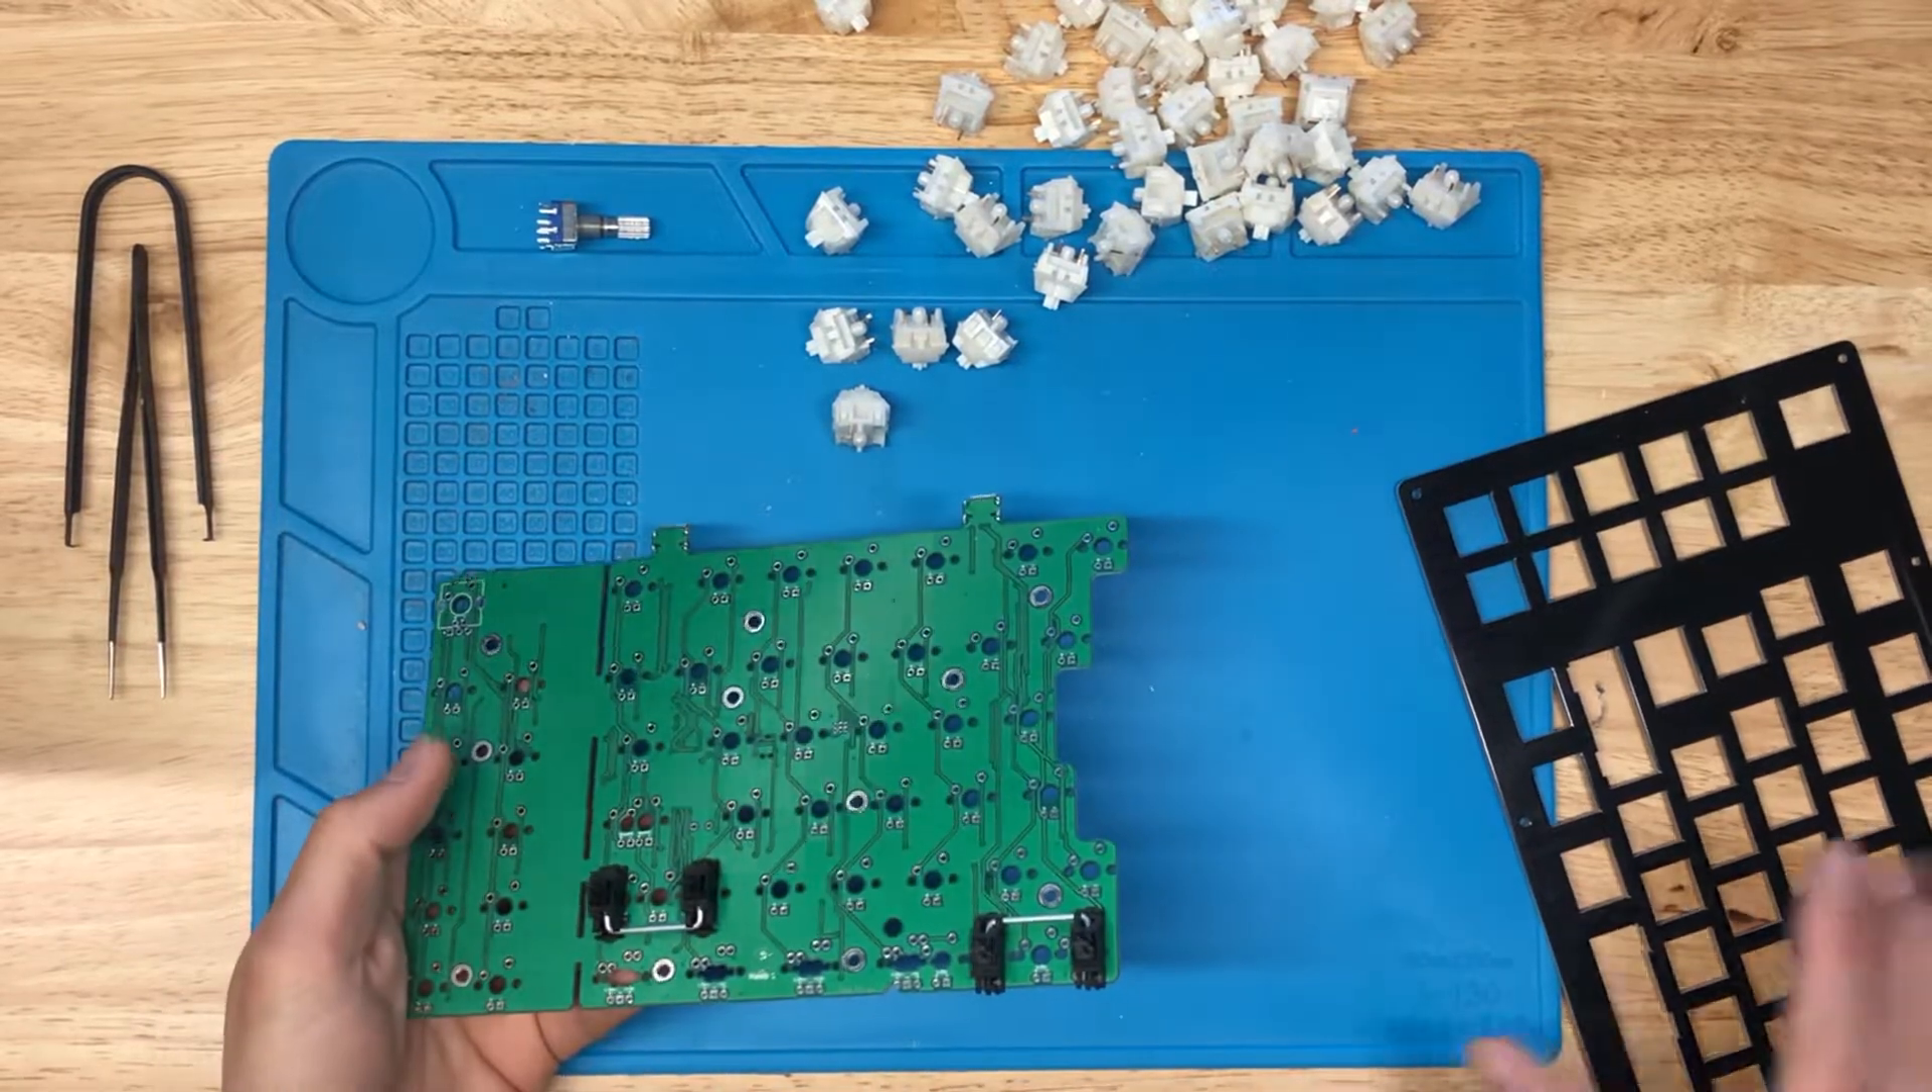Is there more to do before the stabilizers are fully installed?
No.